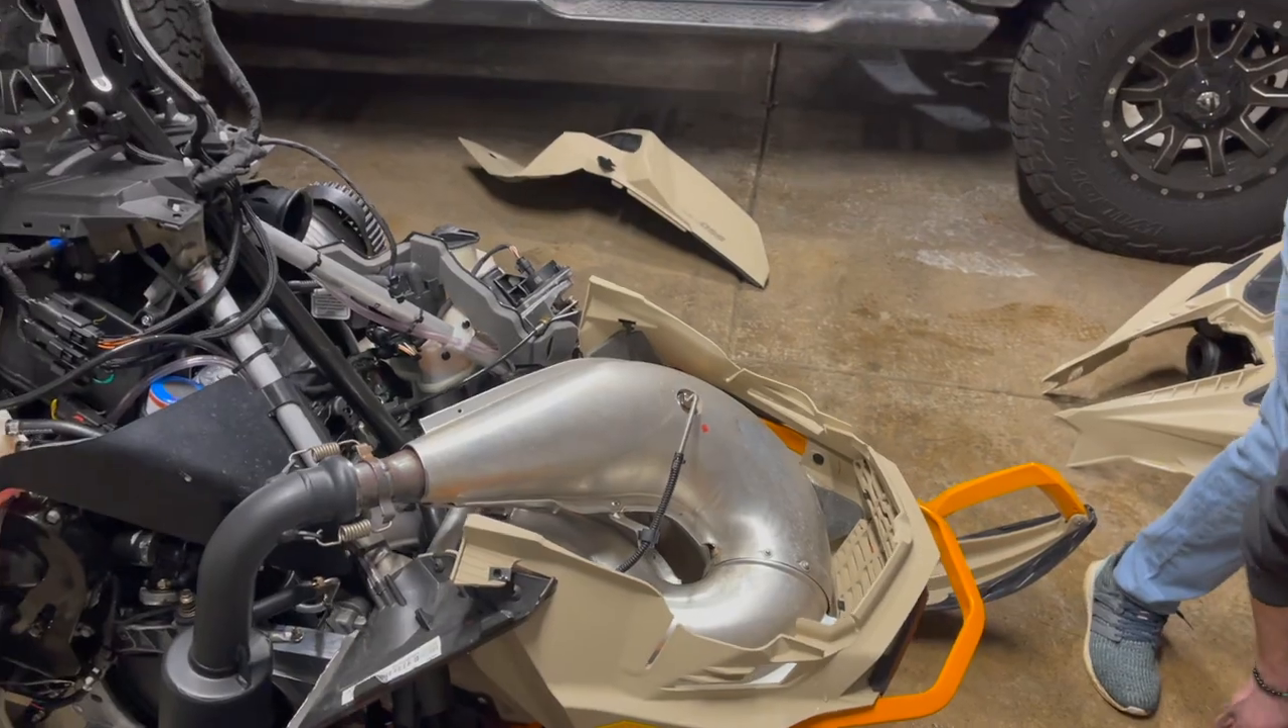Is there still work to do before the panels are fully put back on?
Yes.